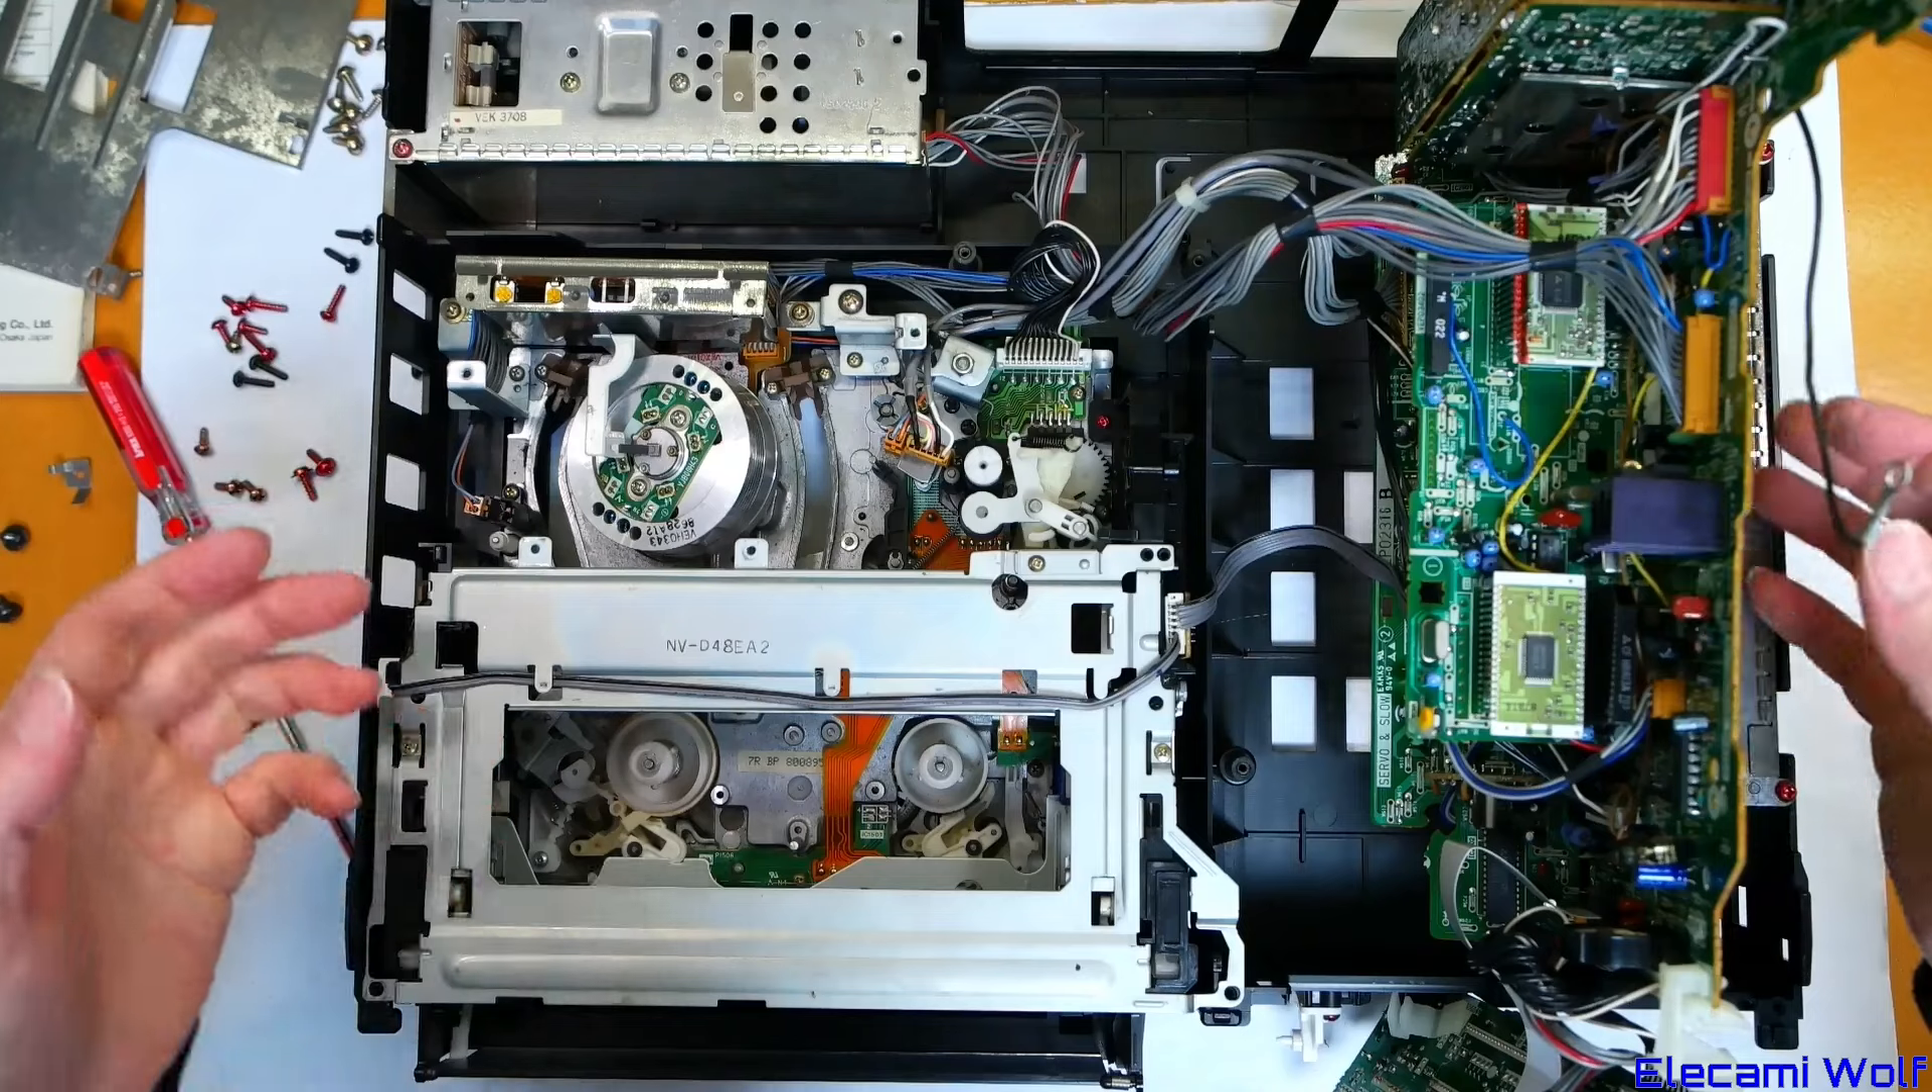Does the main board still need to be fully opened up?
No.